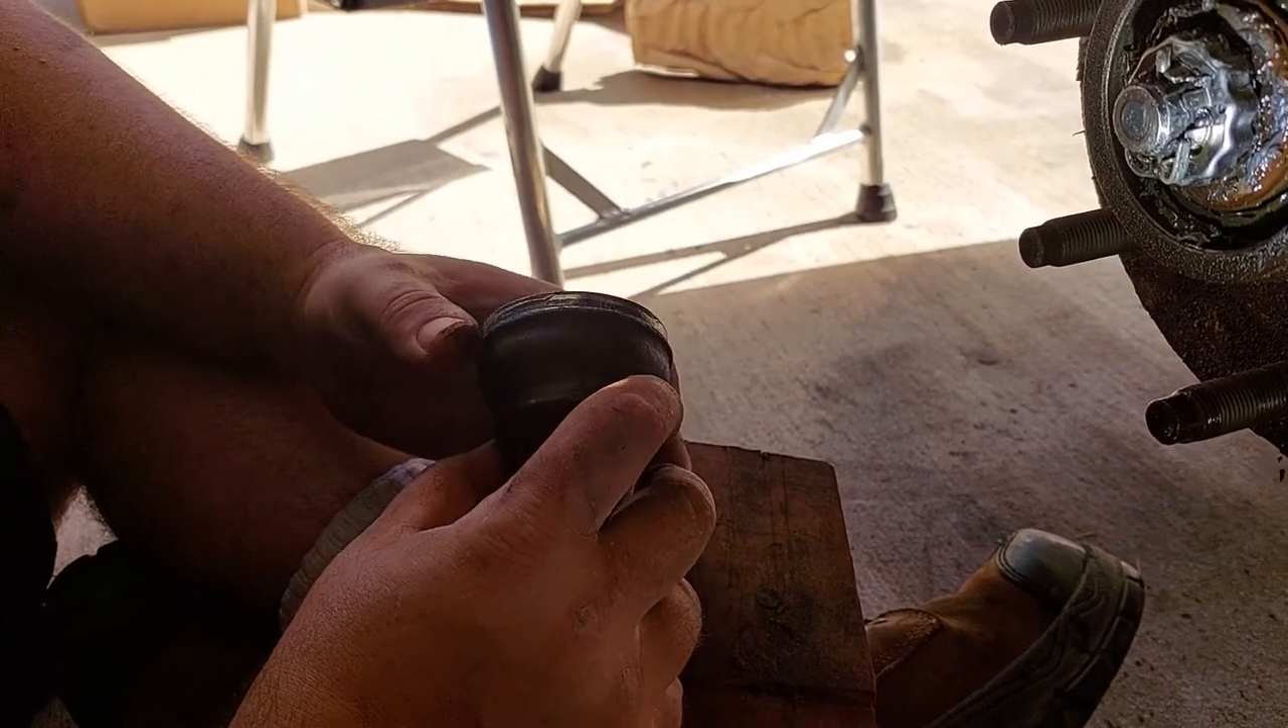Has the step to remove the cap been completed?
Yes.